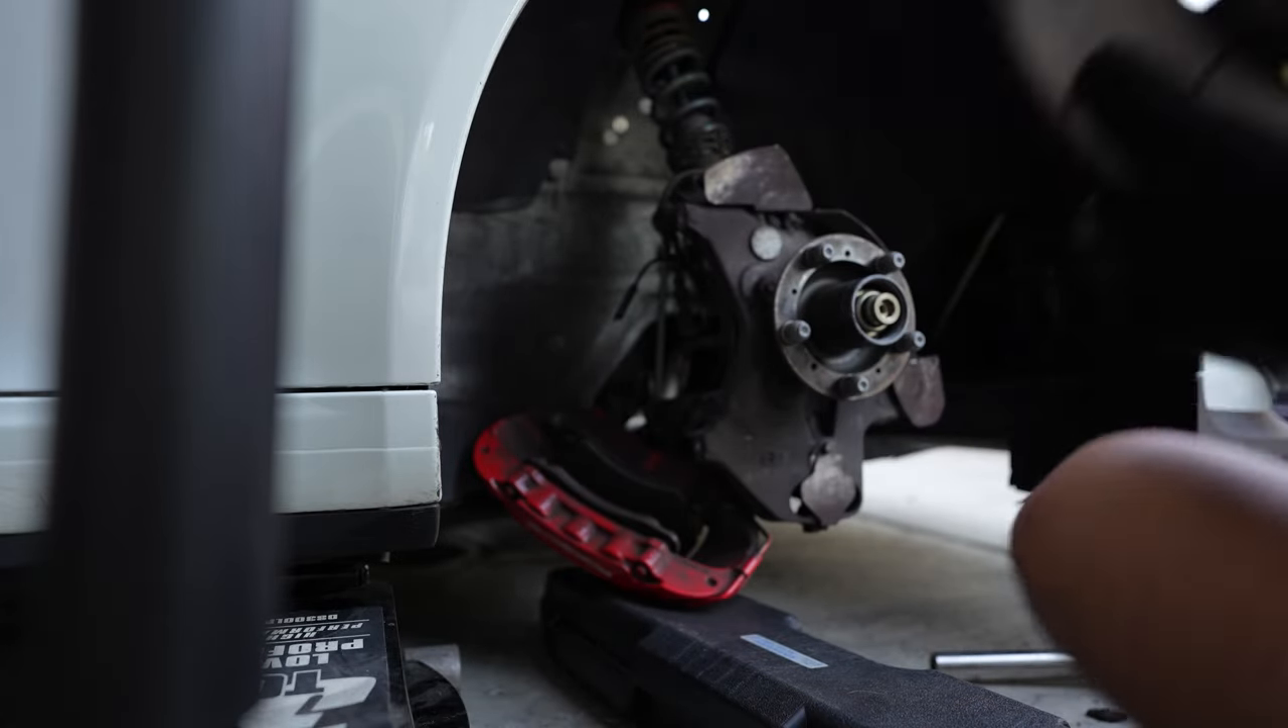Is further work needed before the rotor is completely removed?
No.